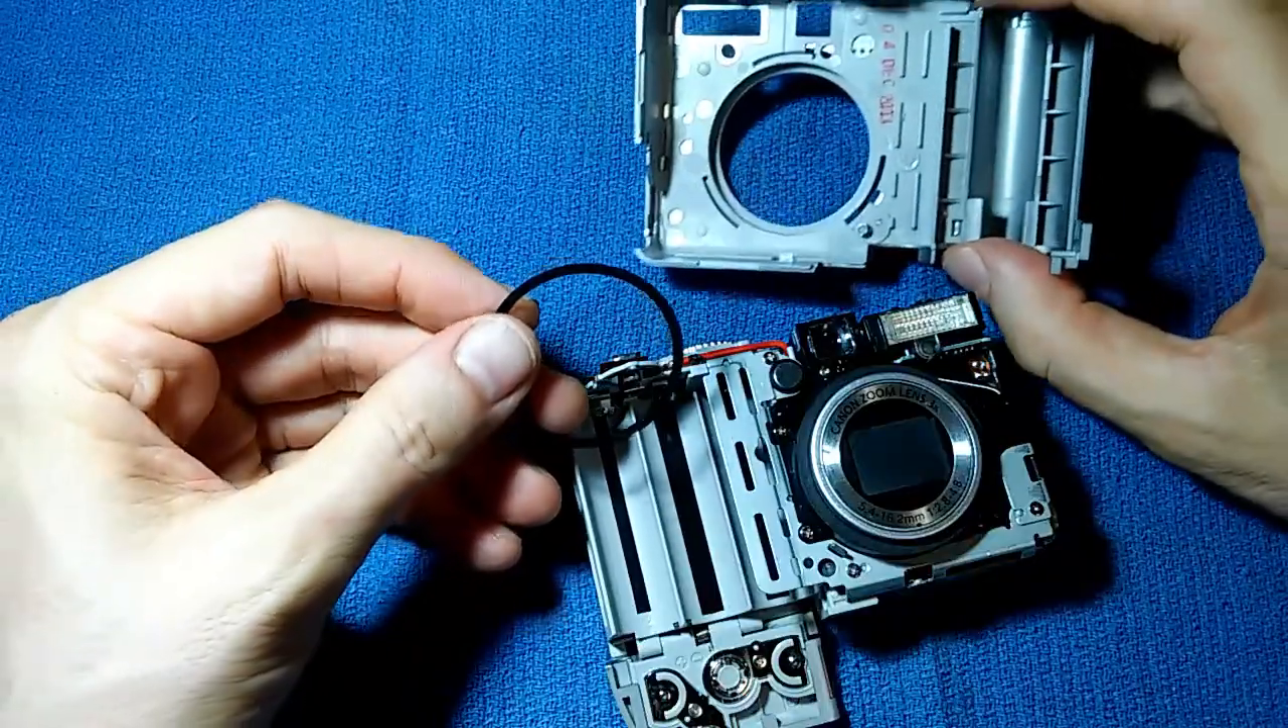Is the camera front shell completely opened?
Yes.